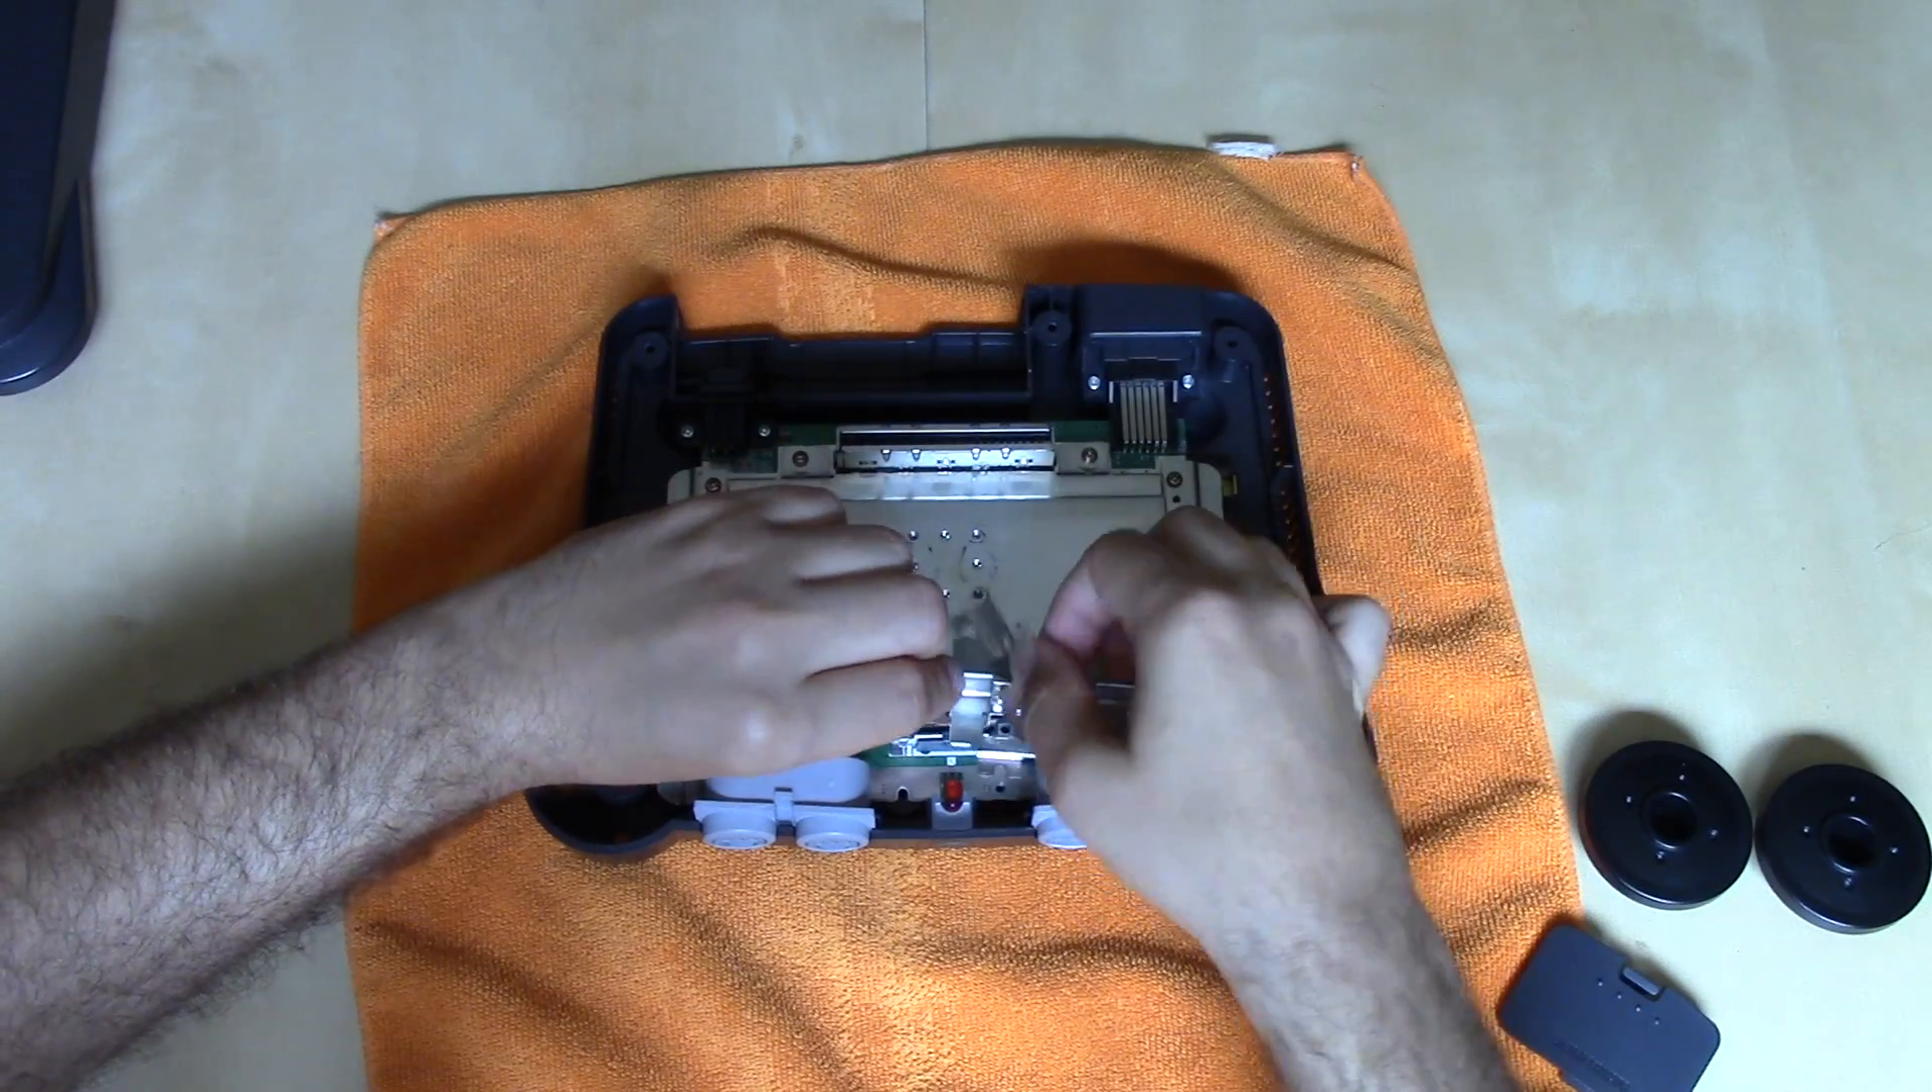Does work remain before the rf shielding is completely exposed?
No.